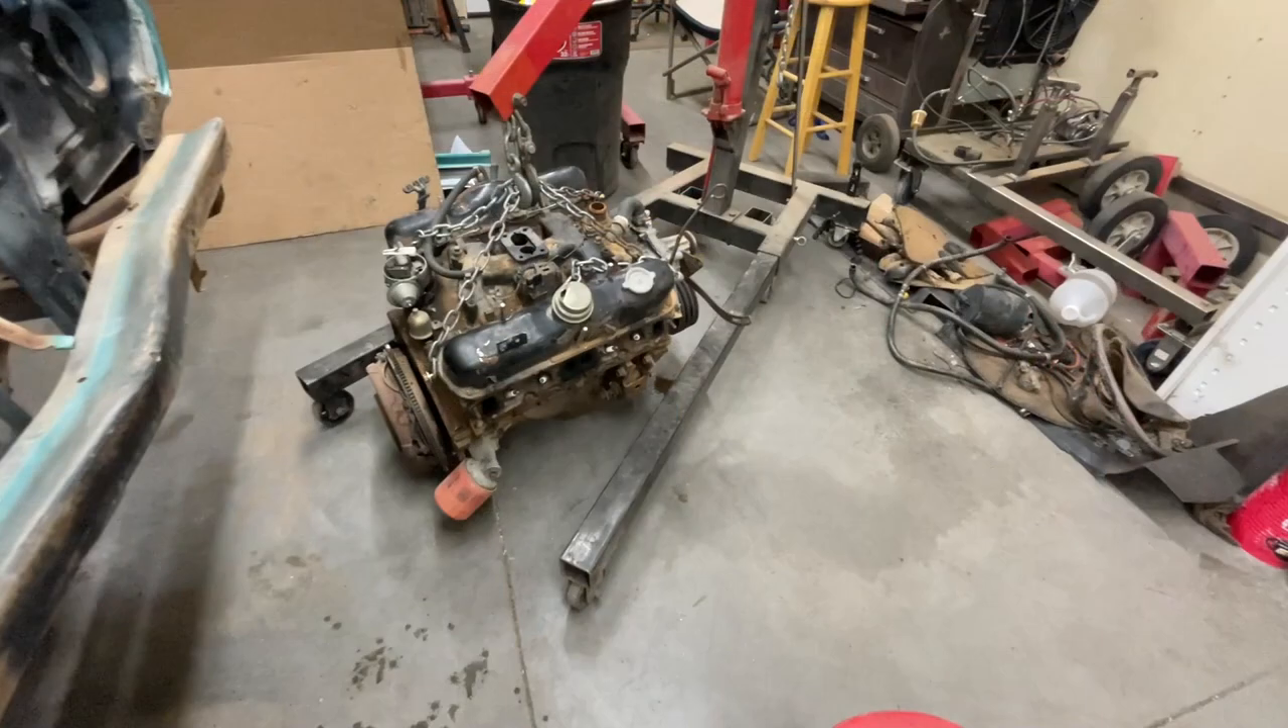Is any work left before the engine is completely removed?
No.